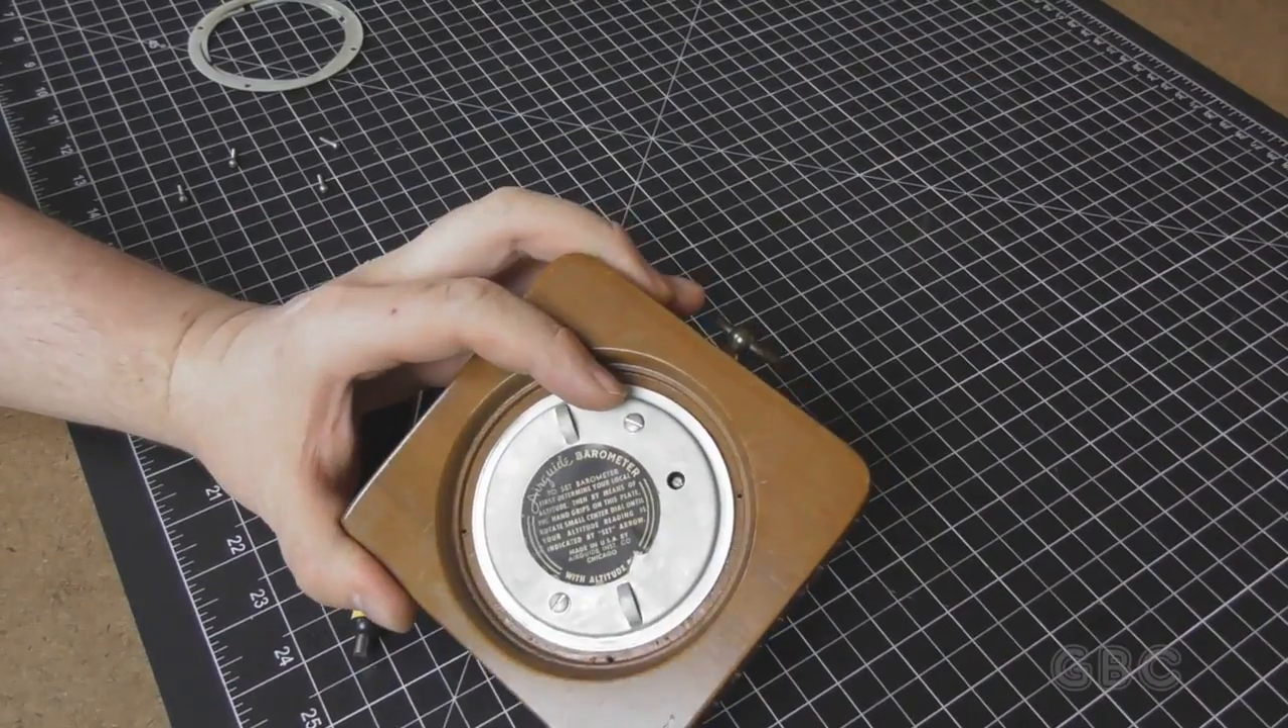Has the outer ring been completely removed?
Yes.